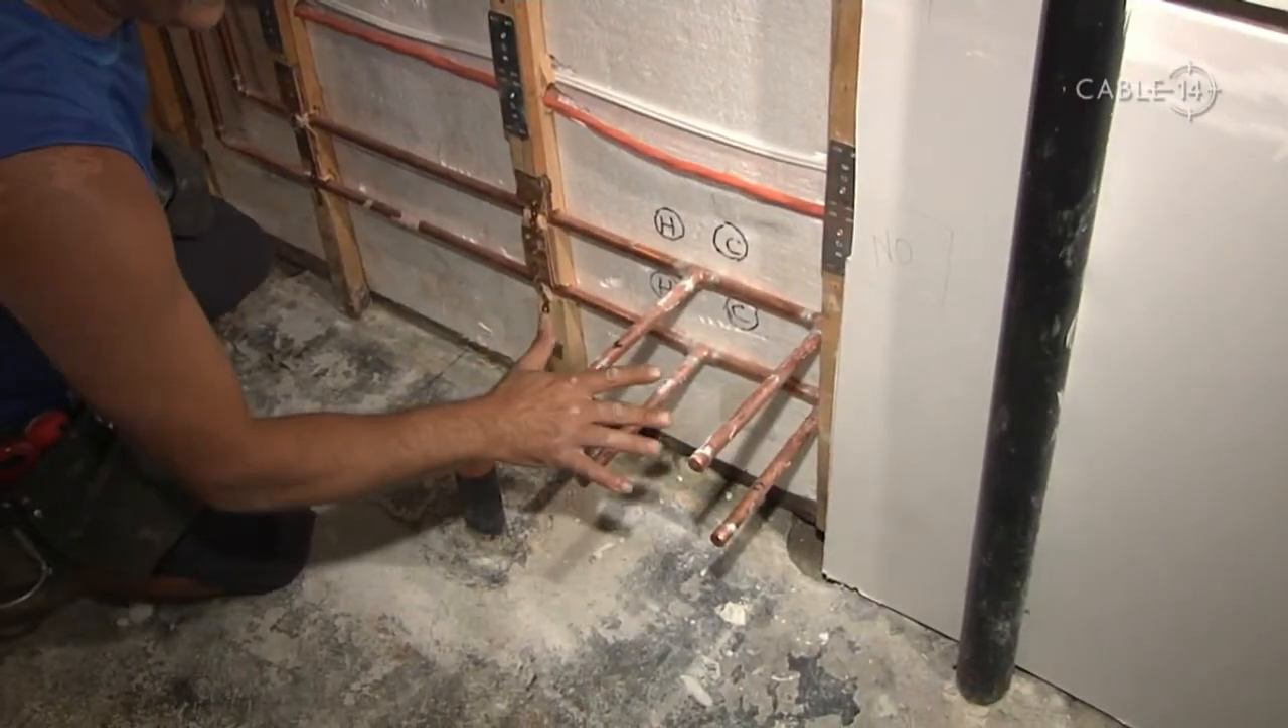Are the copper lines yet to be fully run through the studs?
No.